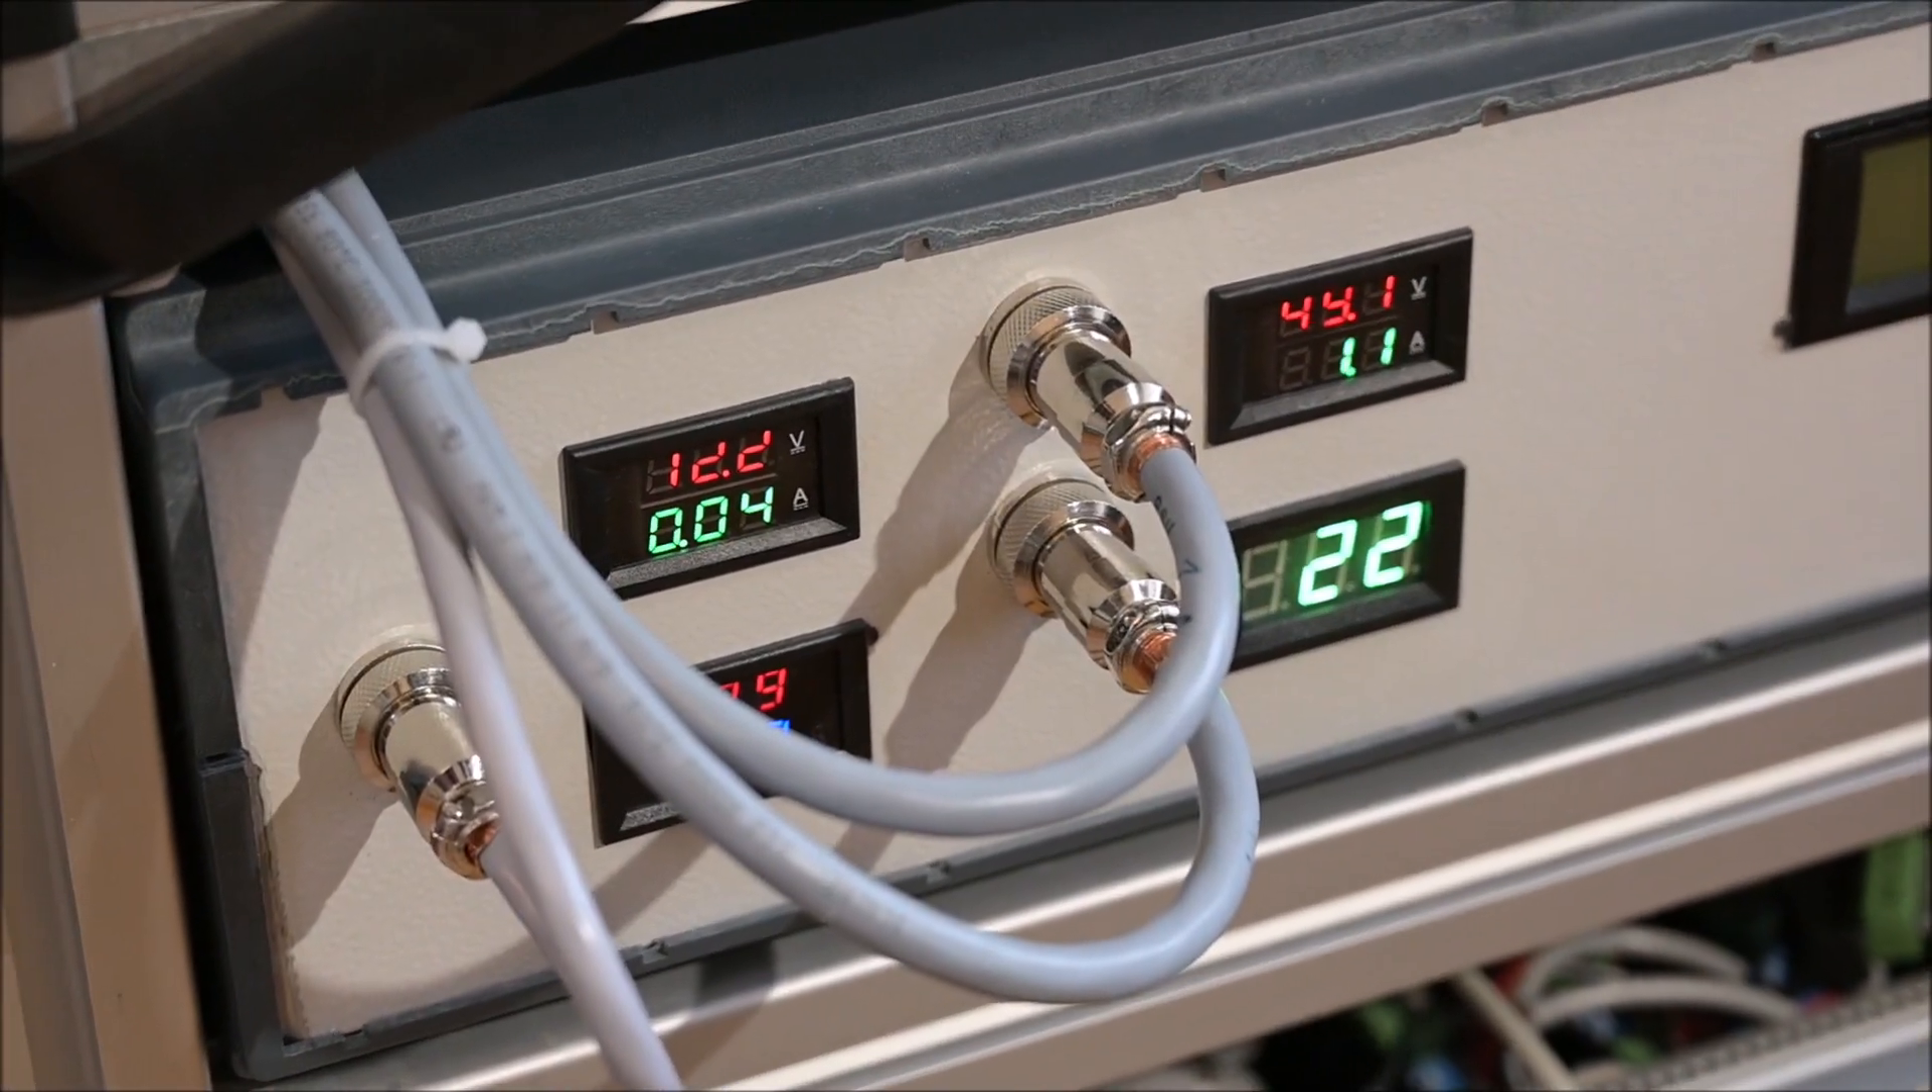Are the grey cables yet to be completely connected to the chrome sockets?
No.